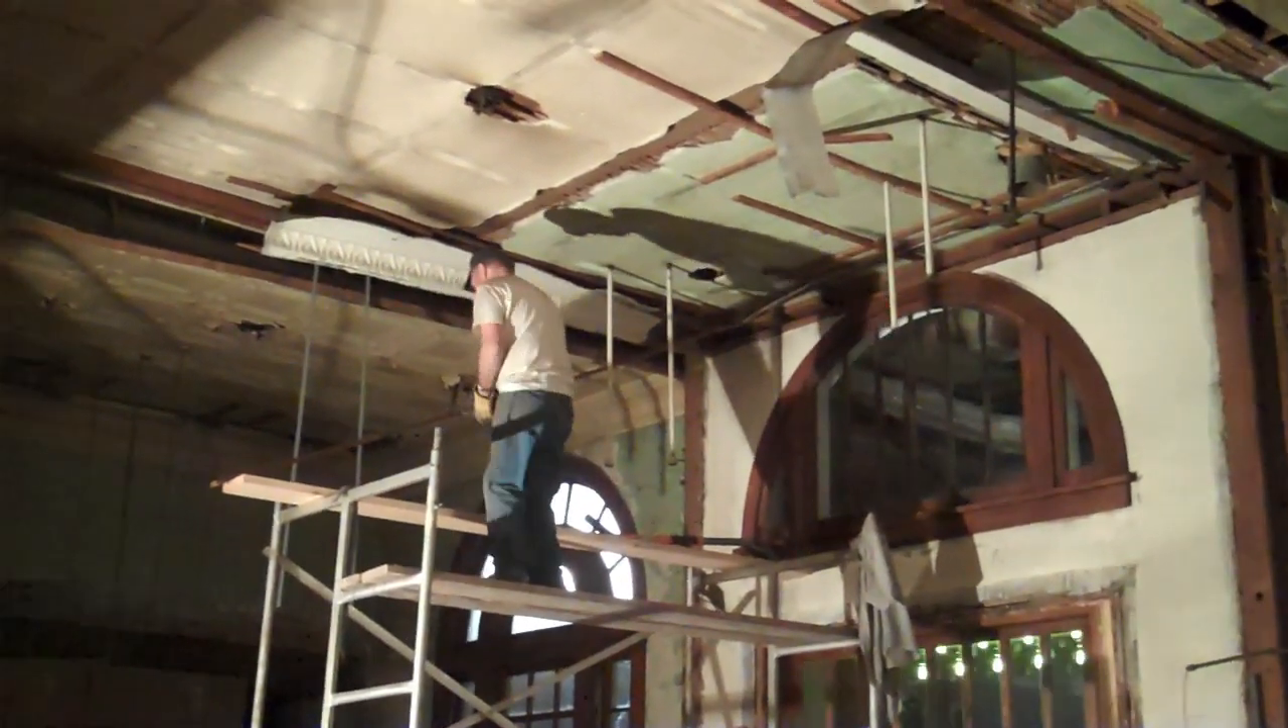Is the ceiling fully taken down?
No.